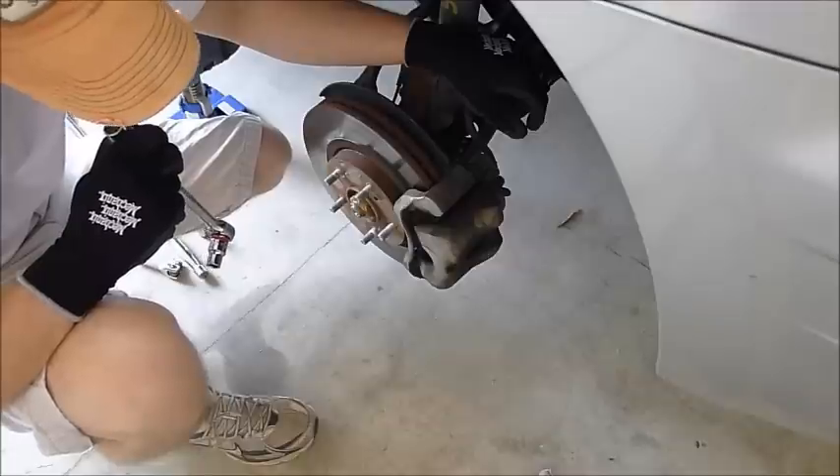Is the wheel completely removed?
Yes.